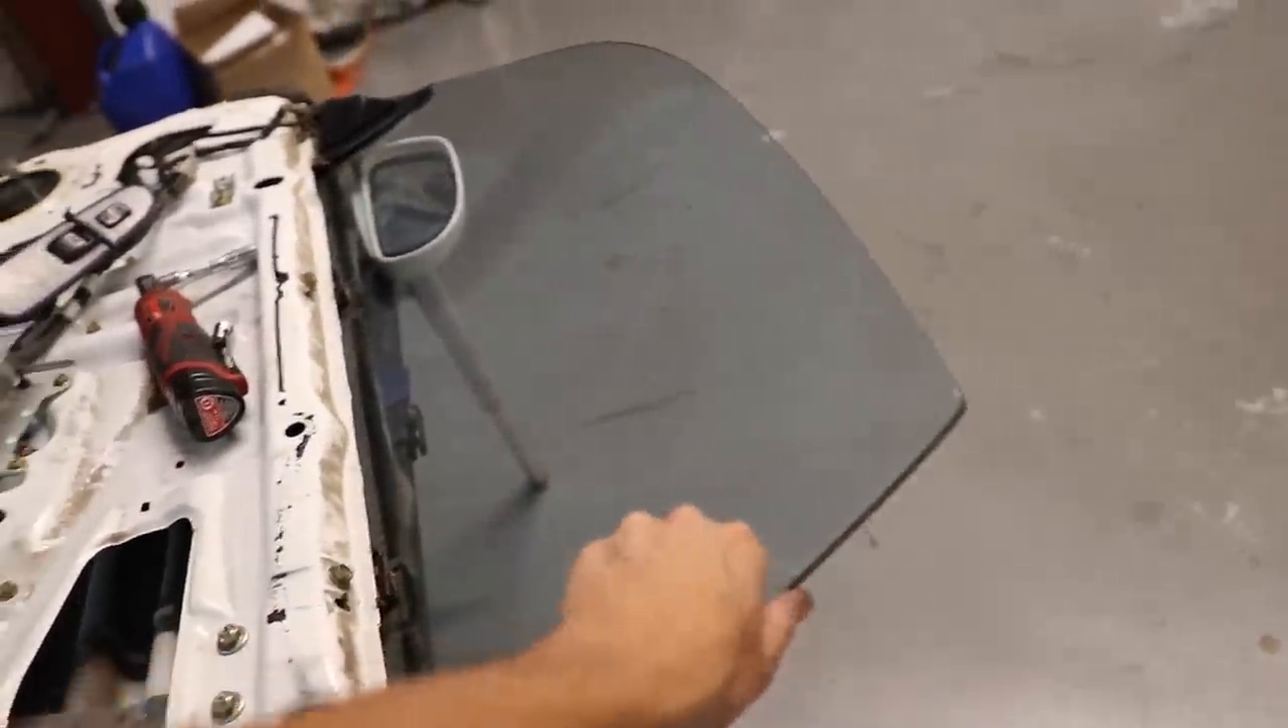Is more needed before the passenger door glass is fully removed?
Yes.